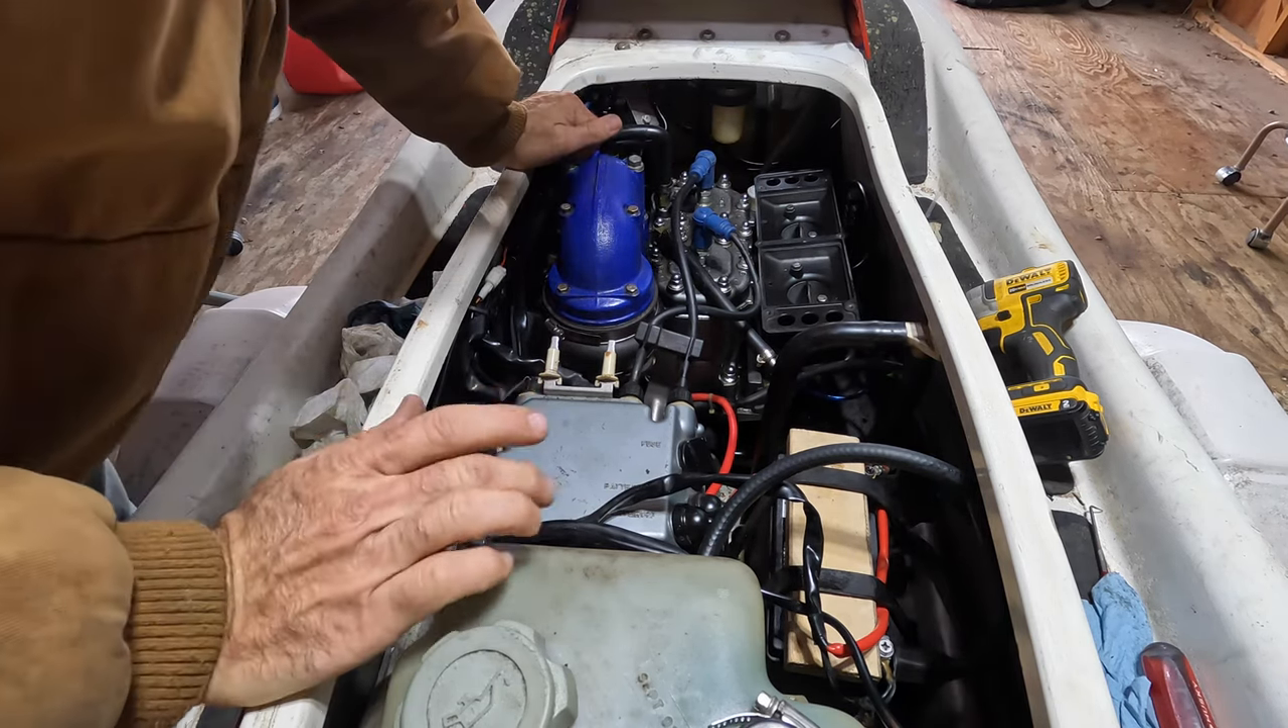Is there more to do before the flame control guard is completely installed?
Yes.